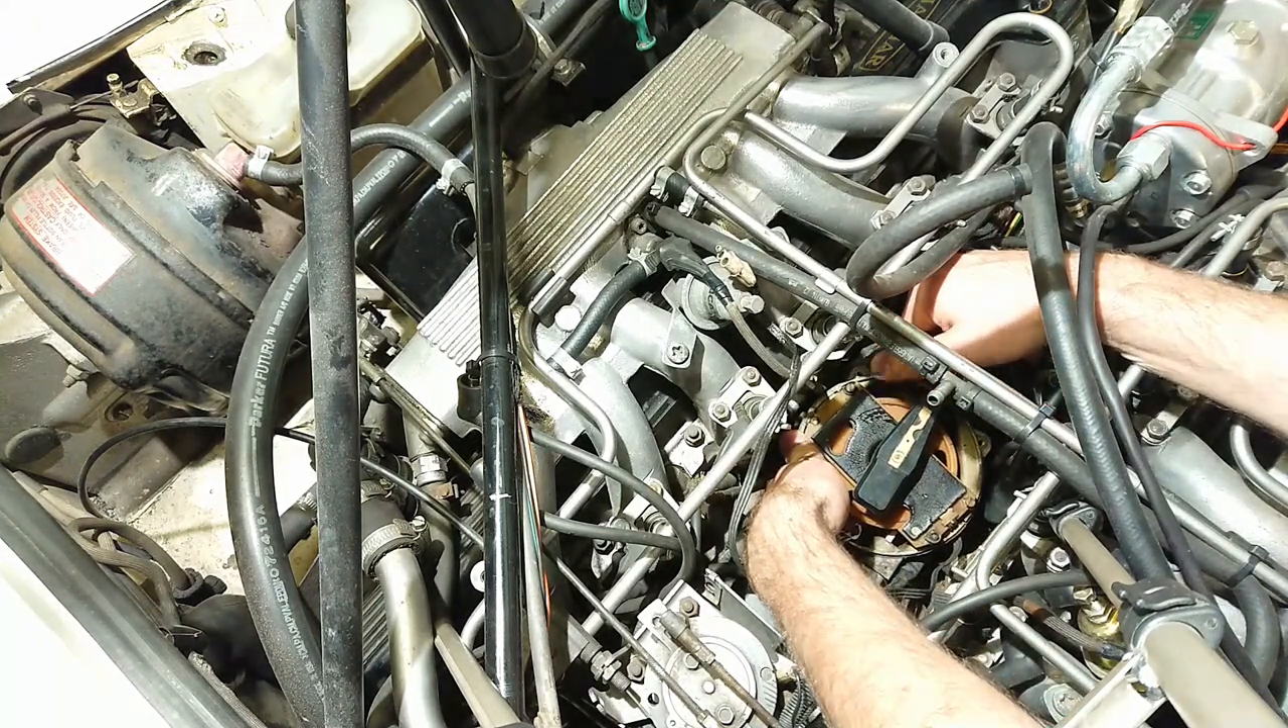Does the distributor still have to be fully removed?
Yes.